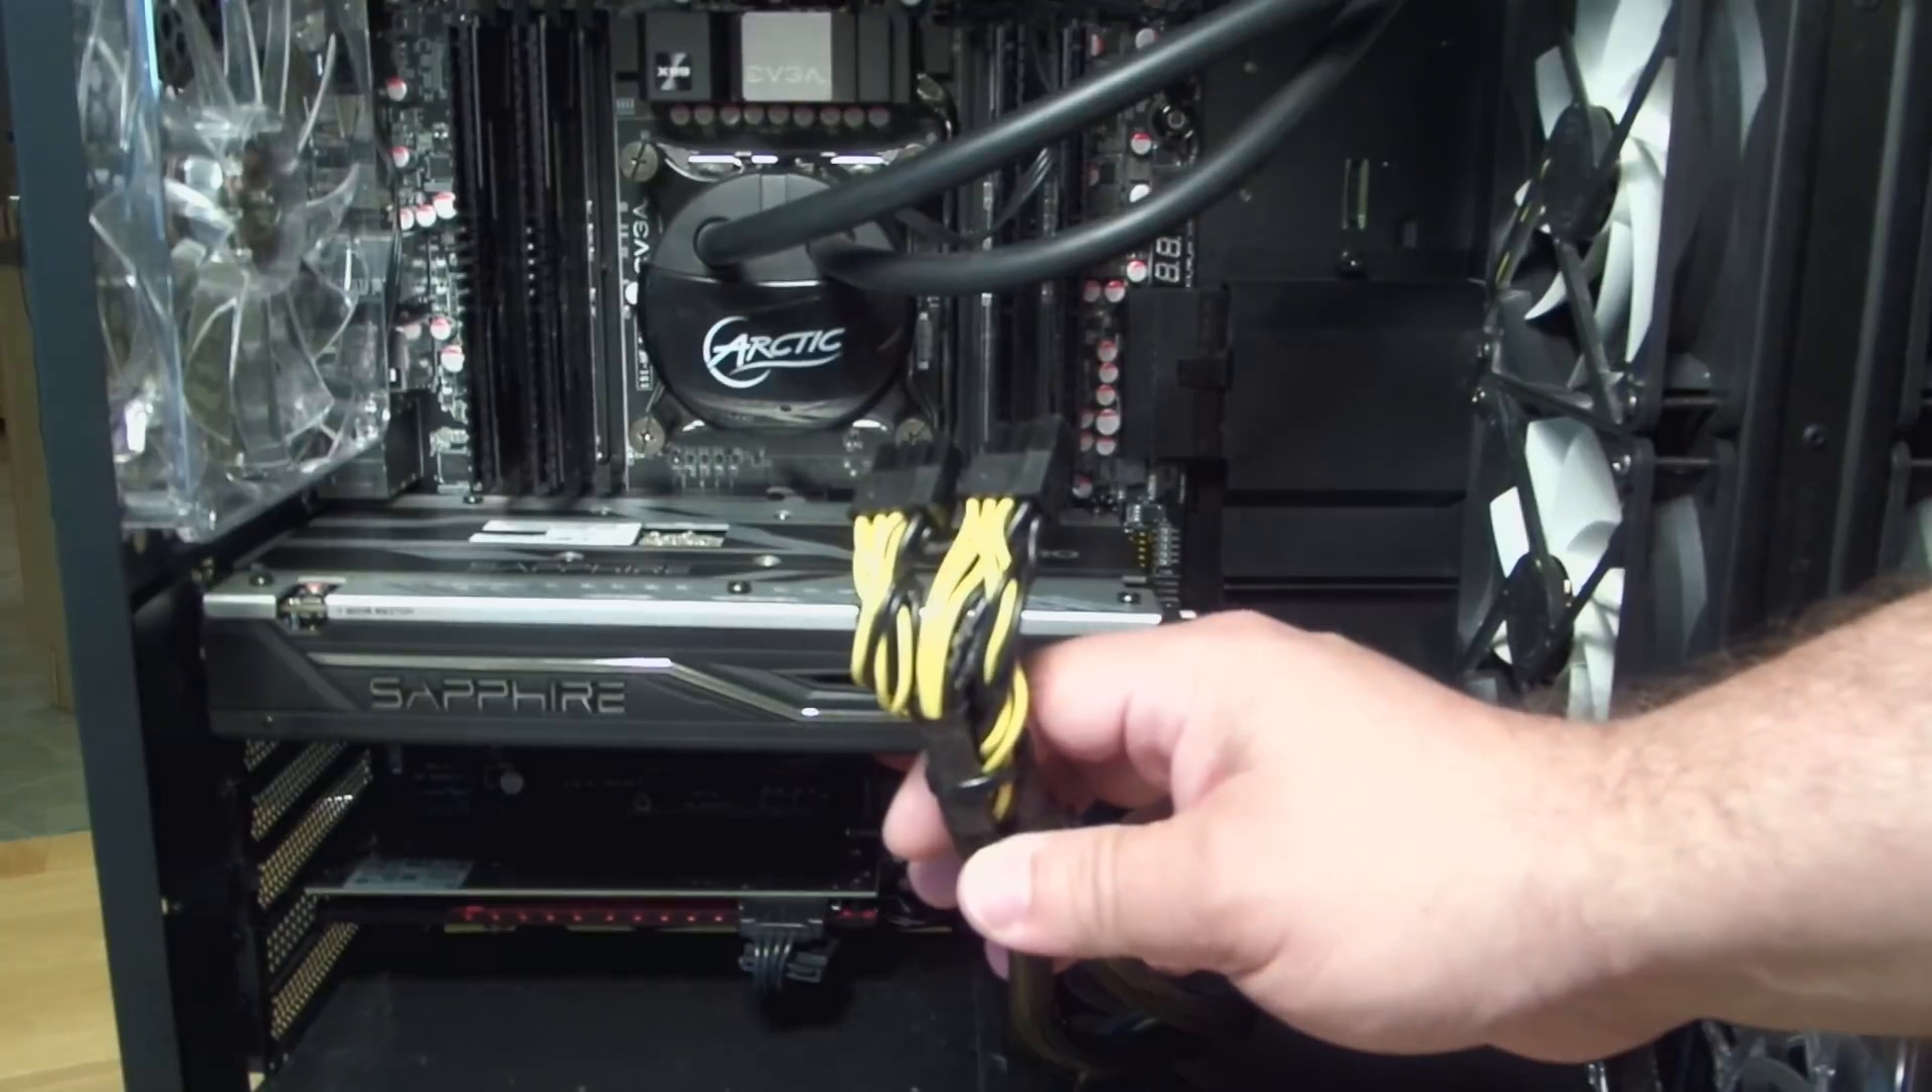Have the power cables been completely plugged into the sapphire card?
No.